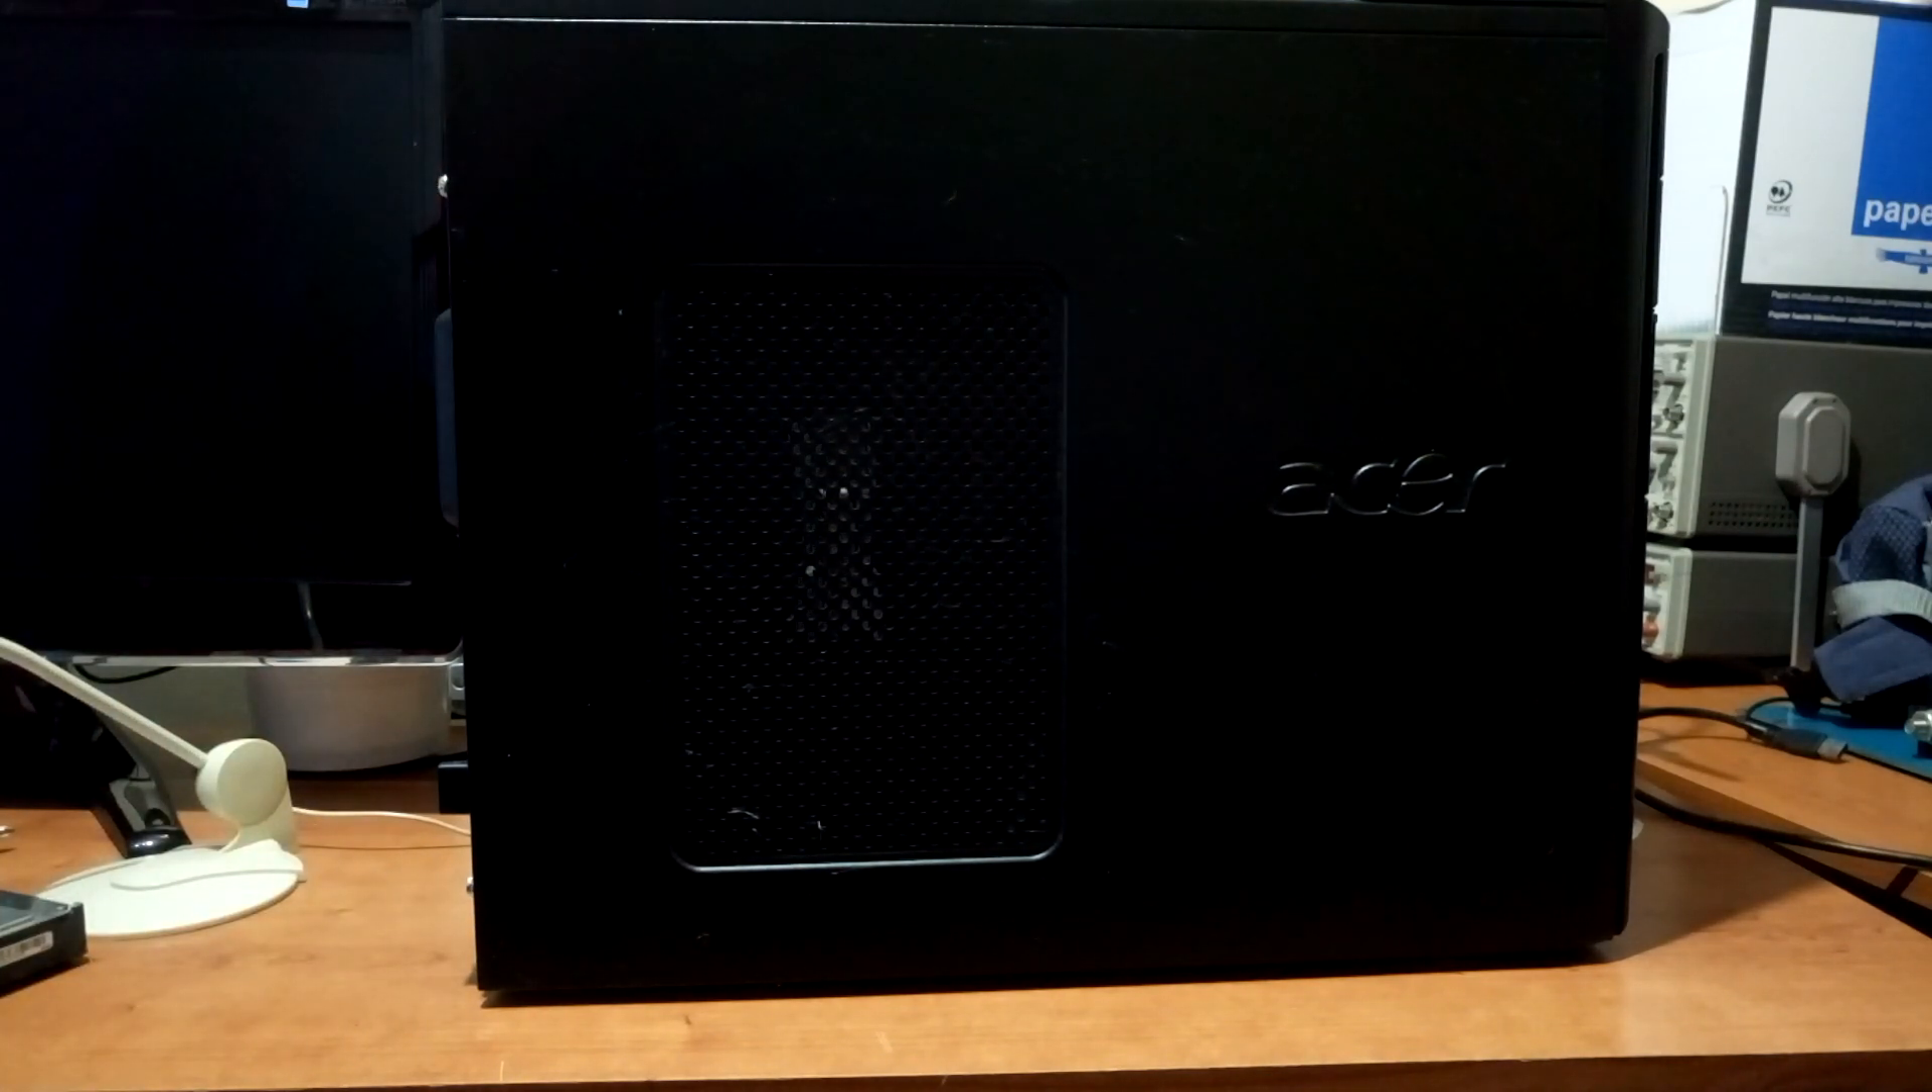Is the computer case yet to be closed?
No.